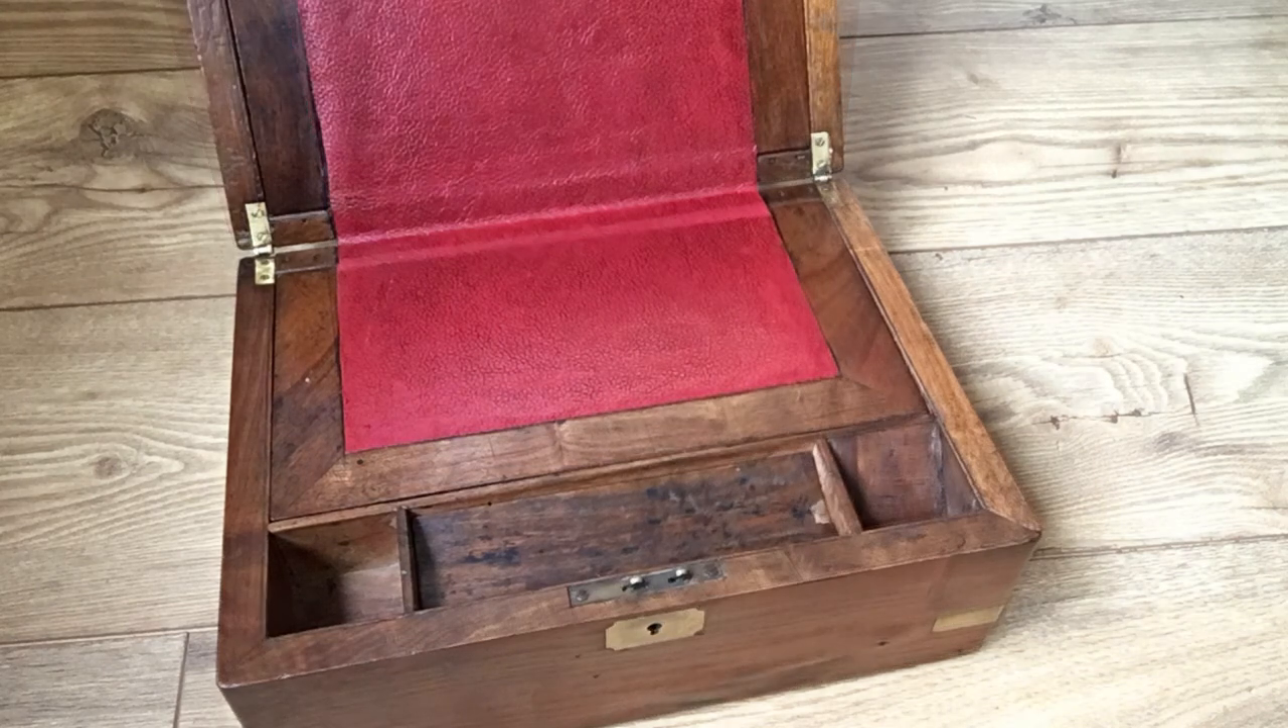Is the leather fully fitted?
Yes.